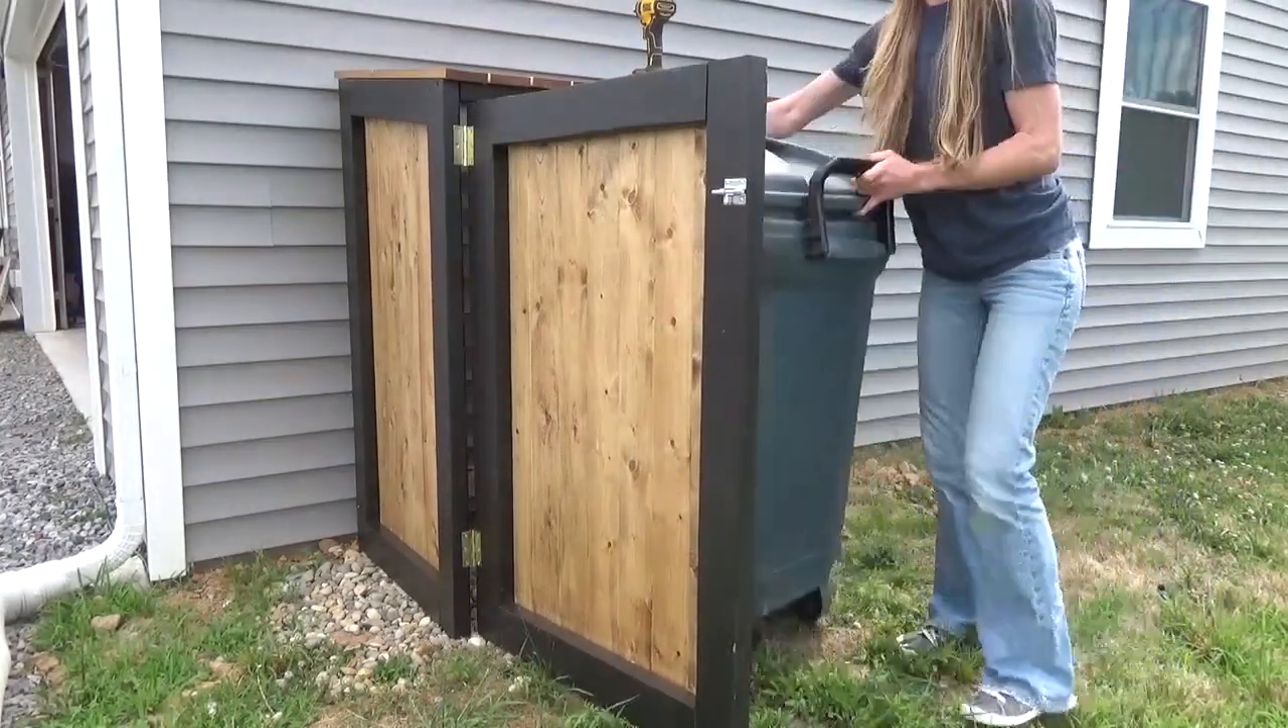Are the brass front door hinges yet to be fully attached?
No.